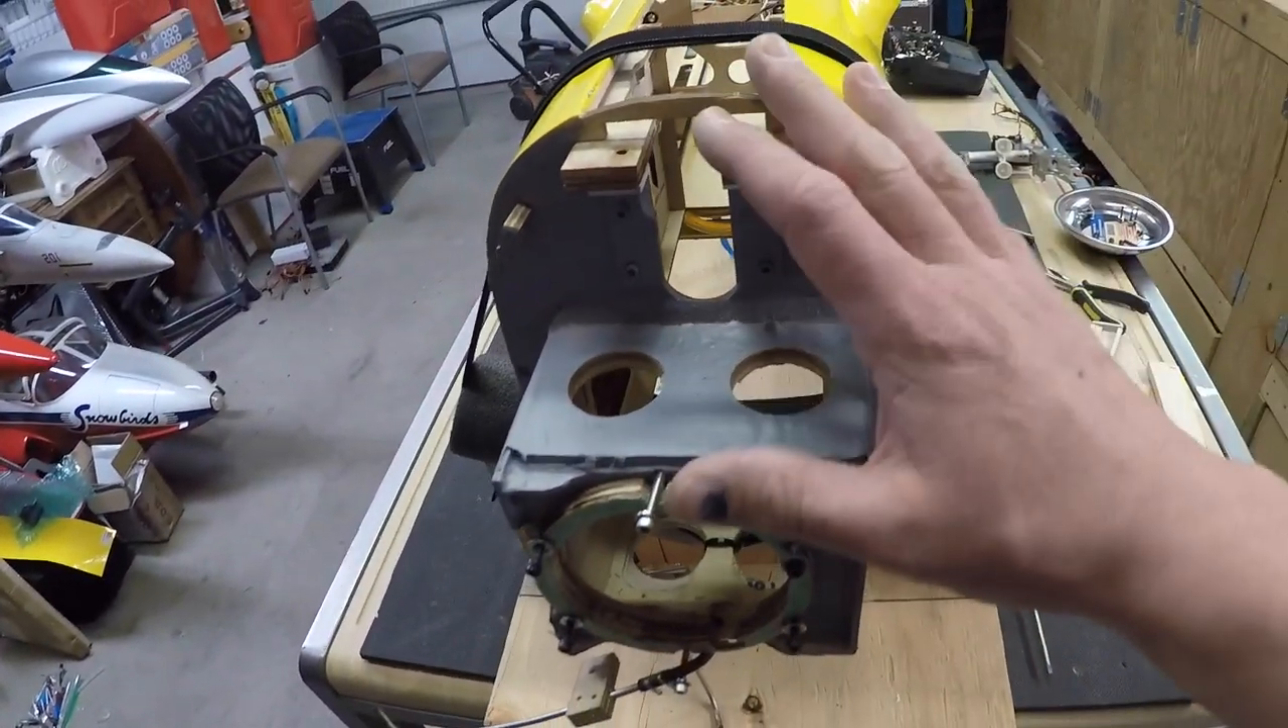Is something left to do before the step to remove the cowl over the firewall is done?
No.